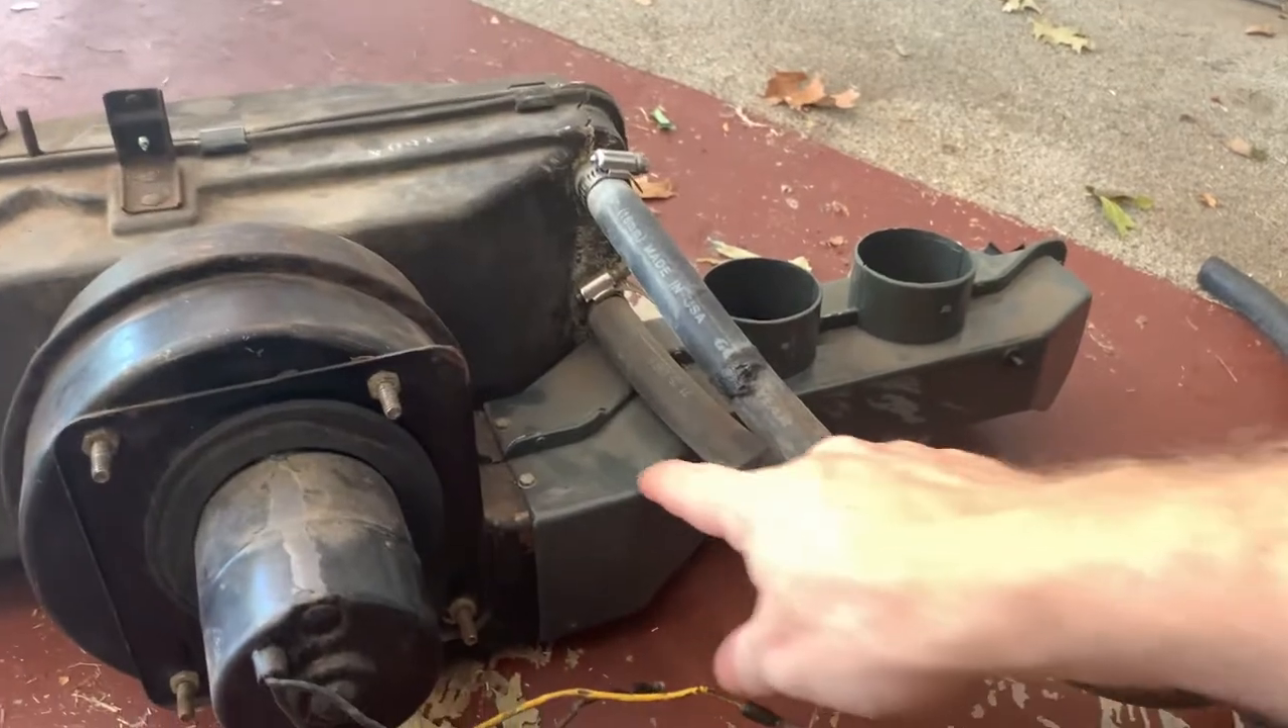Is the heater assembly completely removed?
Yes.